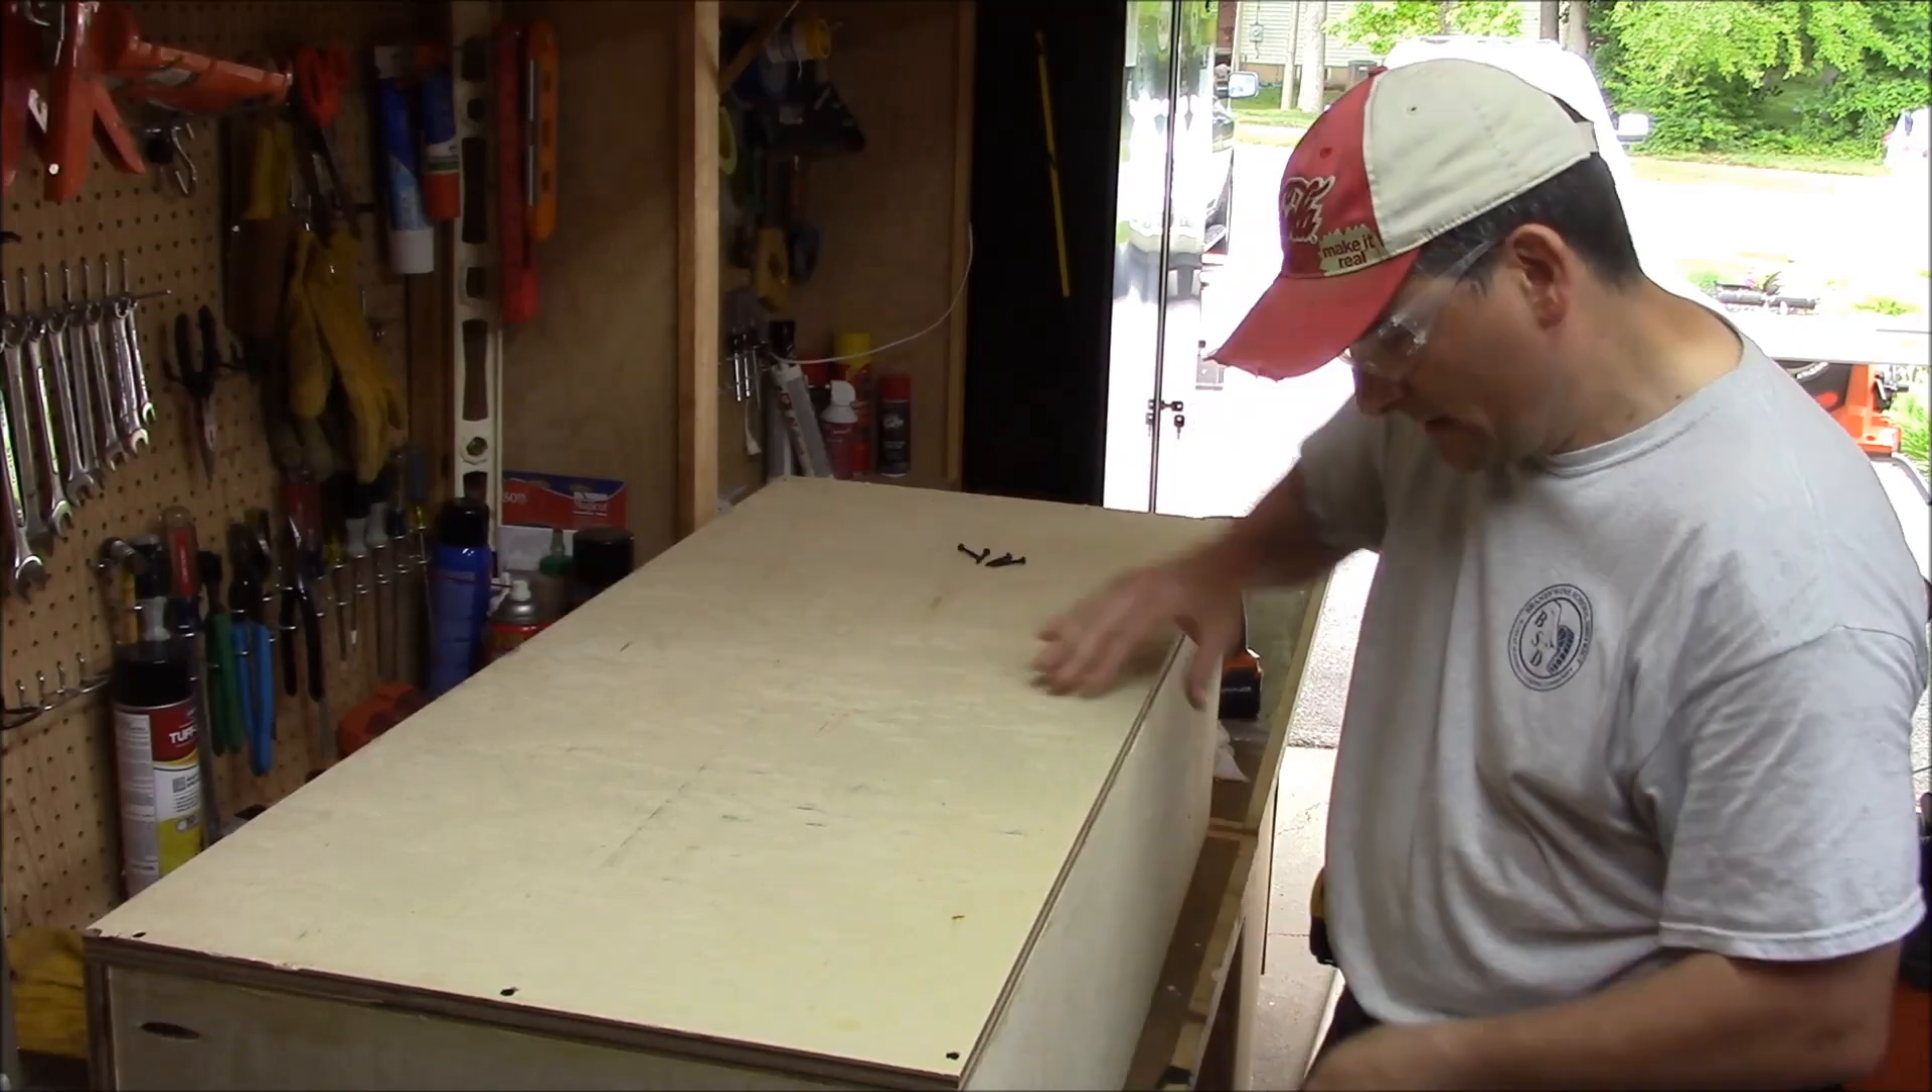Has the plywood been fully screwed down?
No.